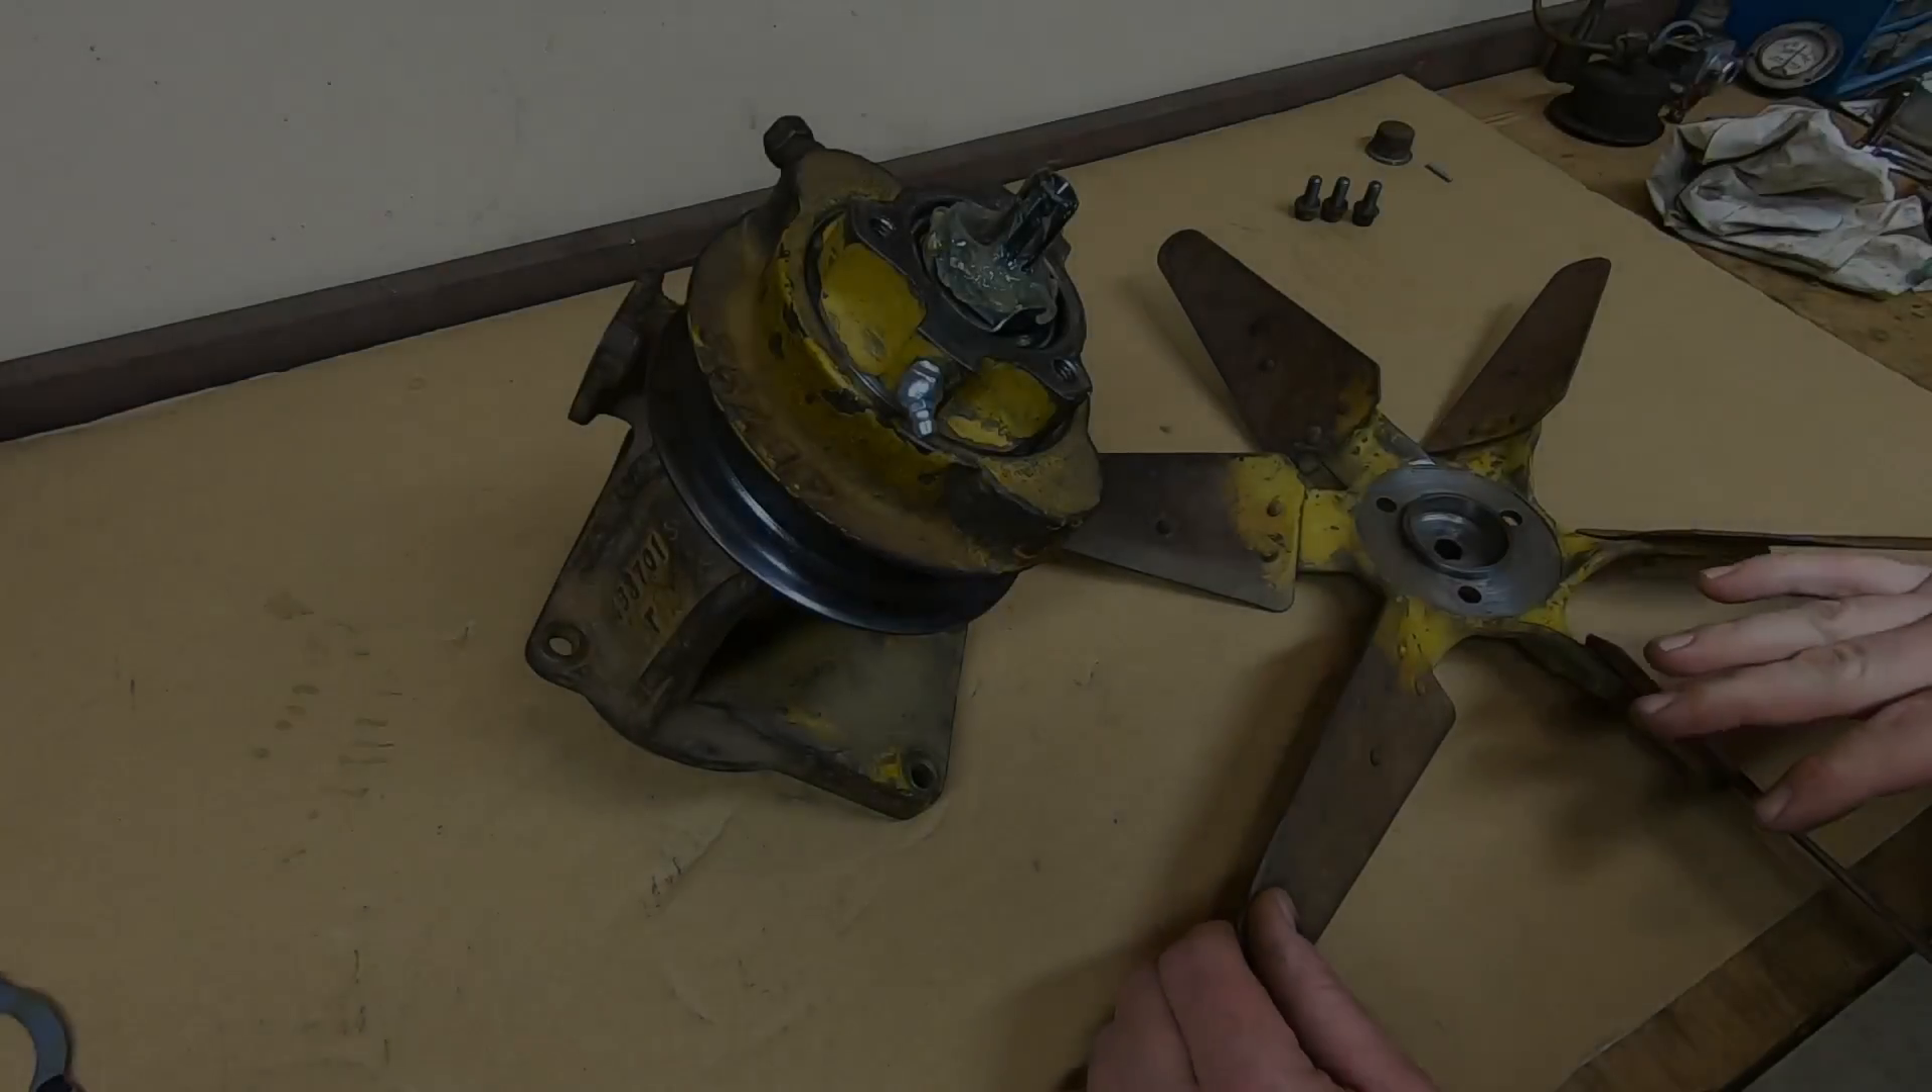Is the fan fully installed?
No.